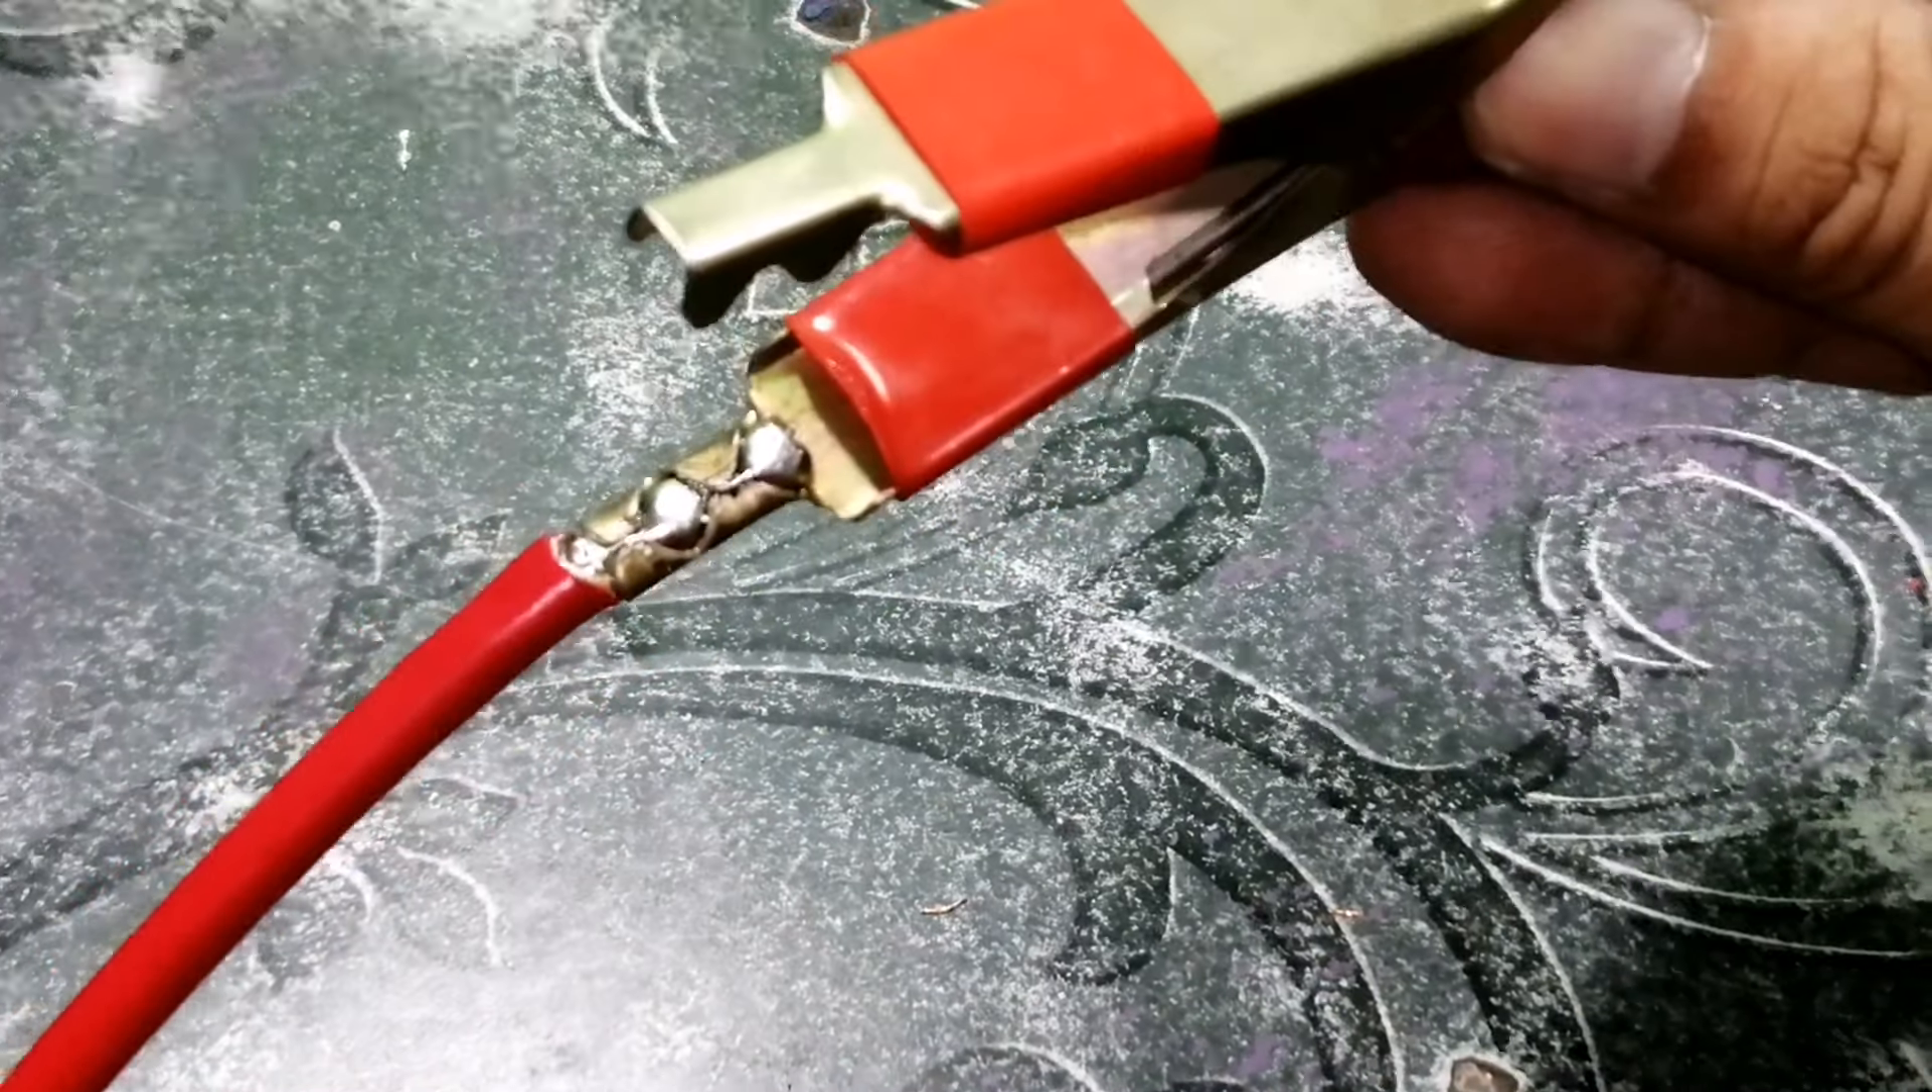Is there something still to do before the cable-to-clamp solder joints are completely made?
No.